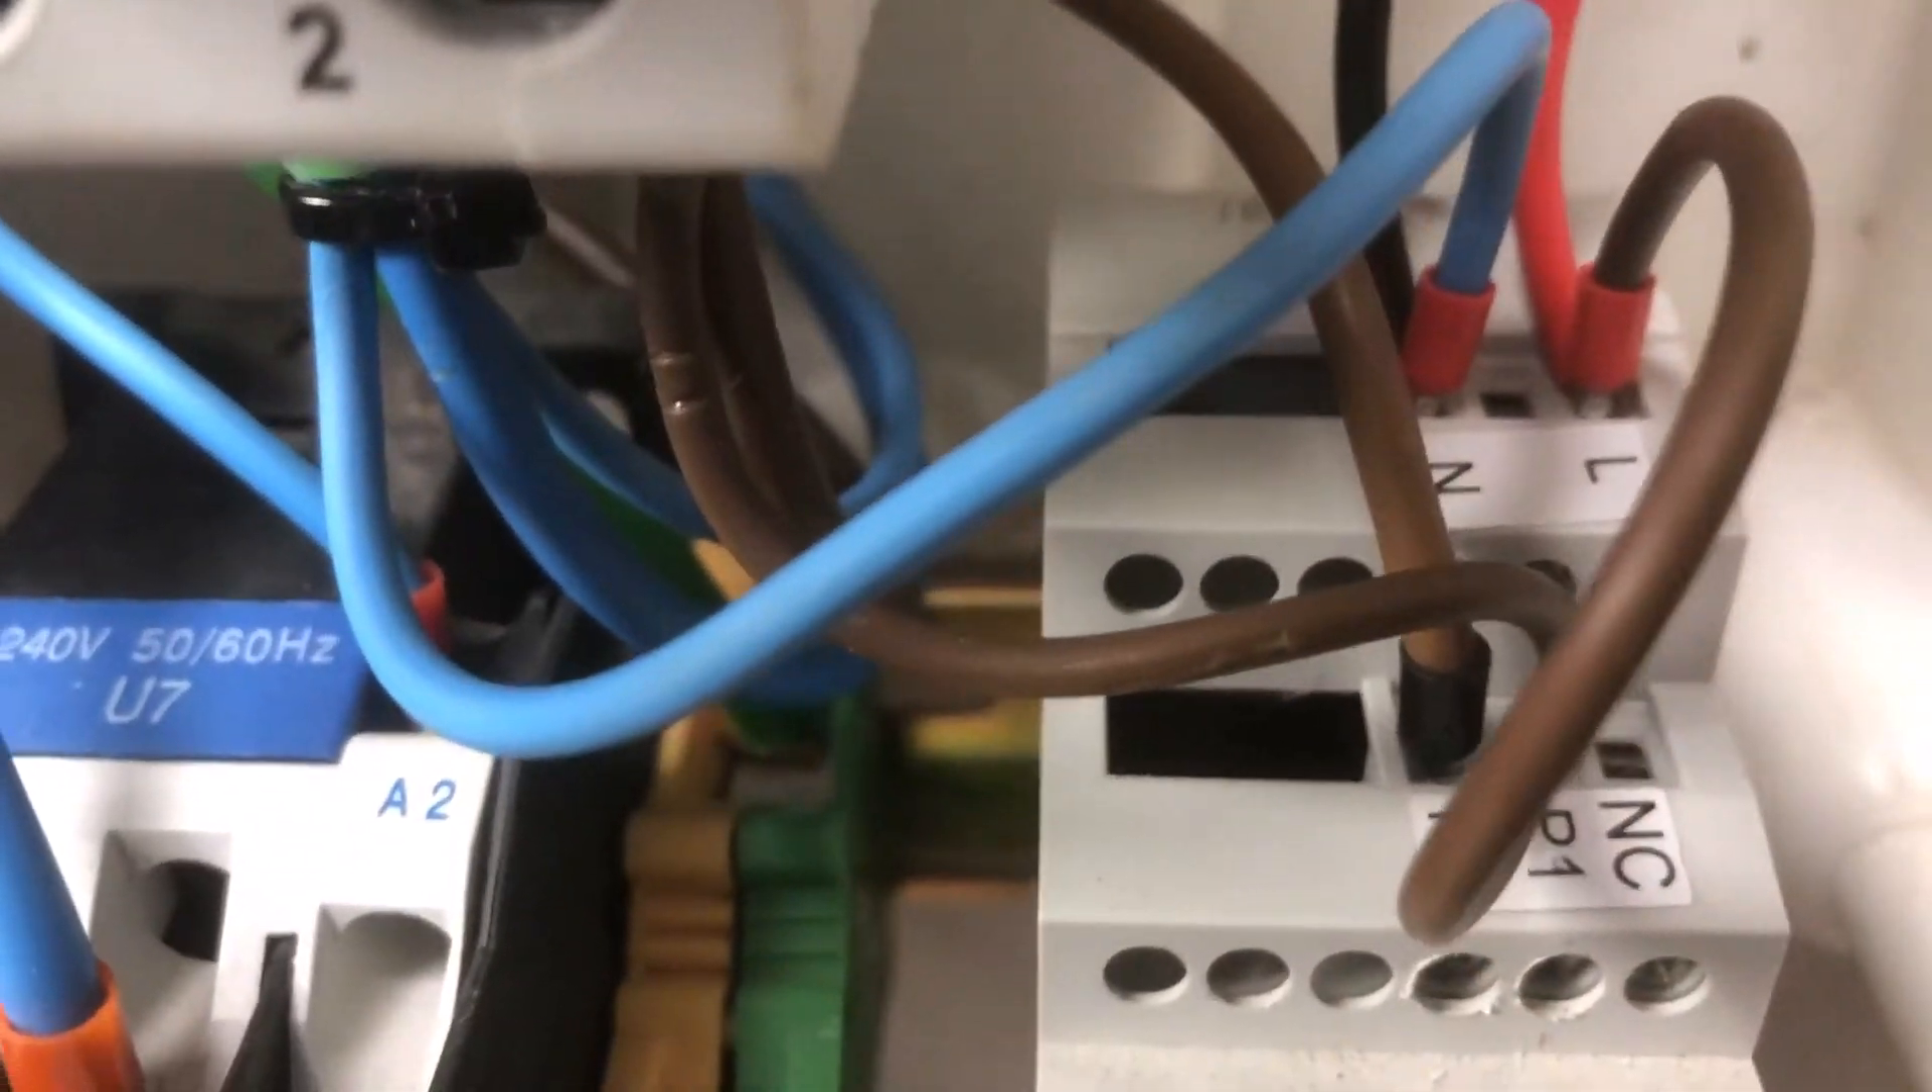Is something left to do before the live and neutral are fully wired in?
No.